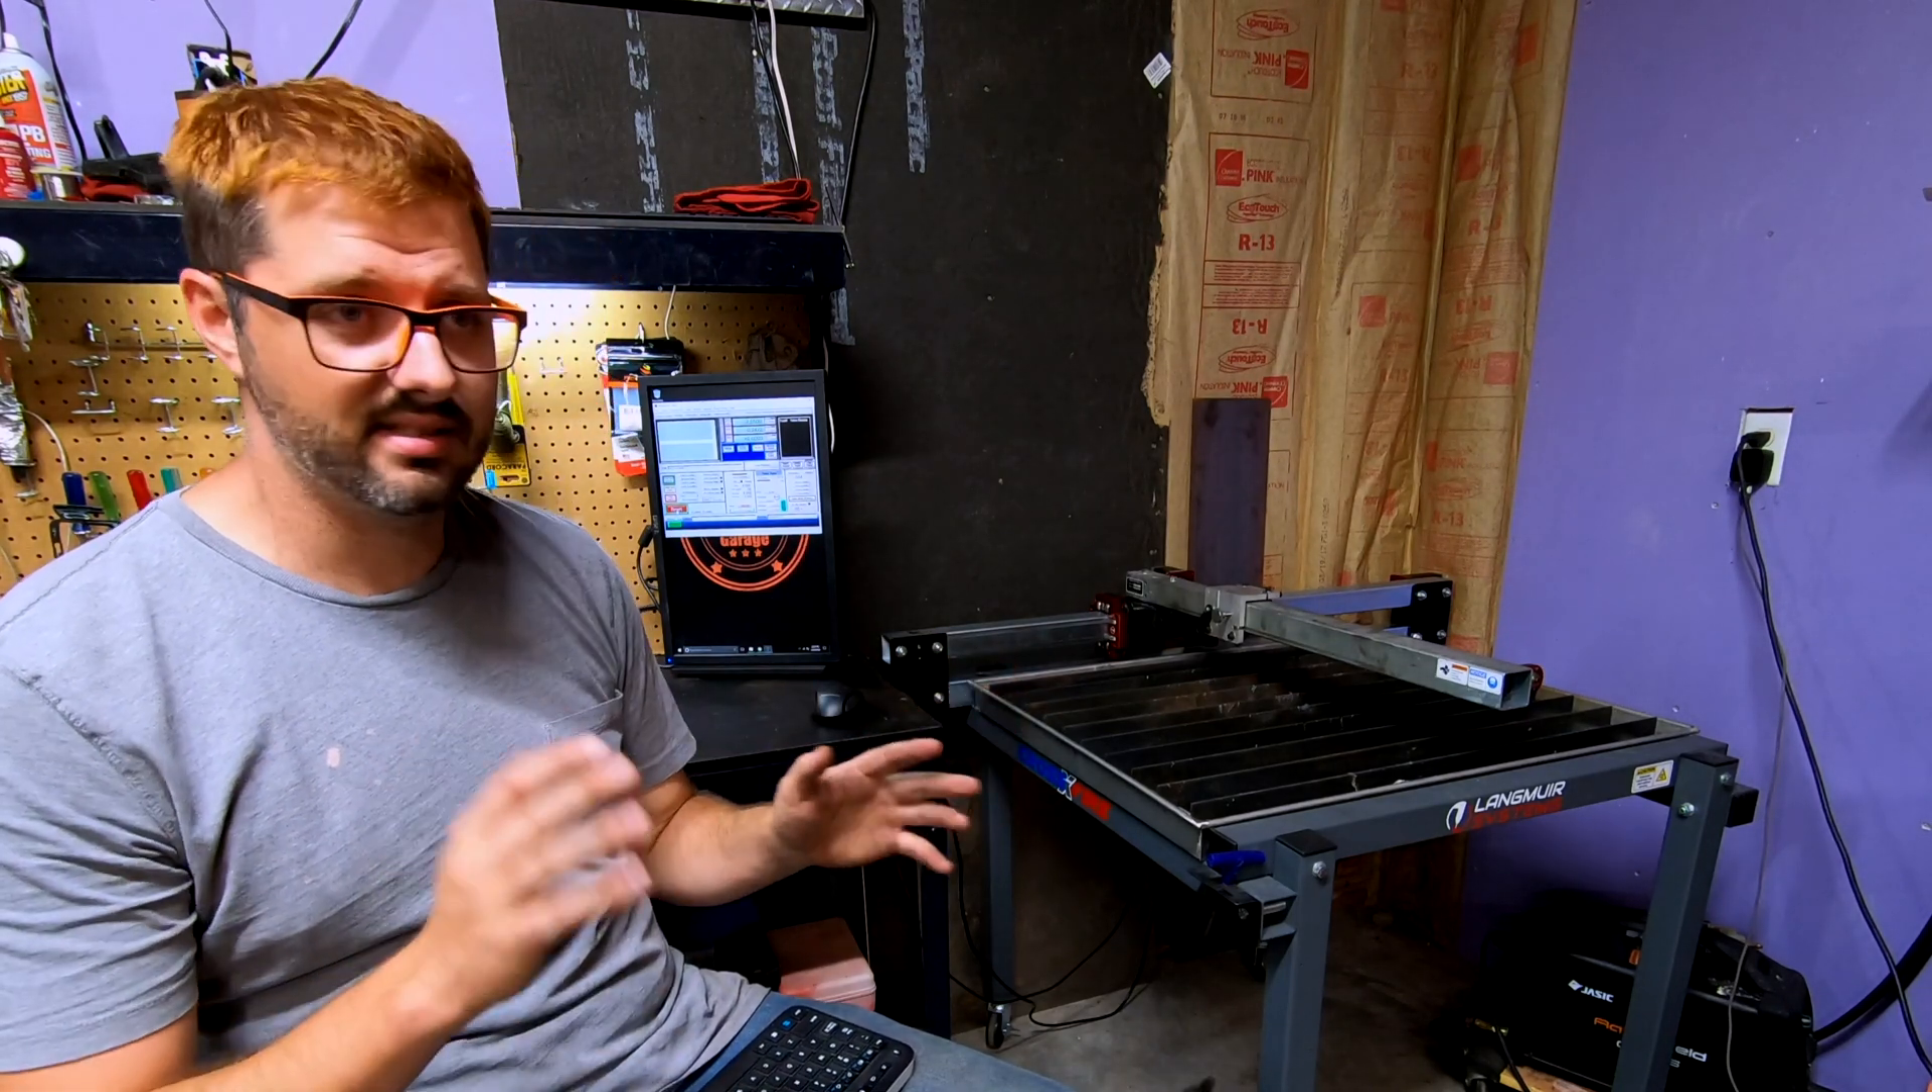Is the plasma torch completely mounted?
No.